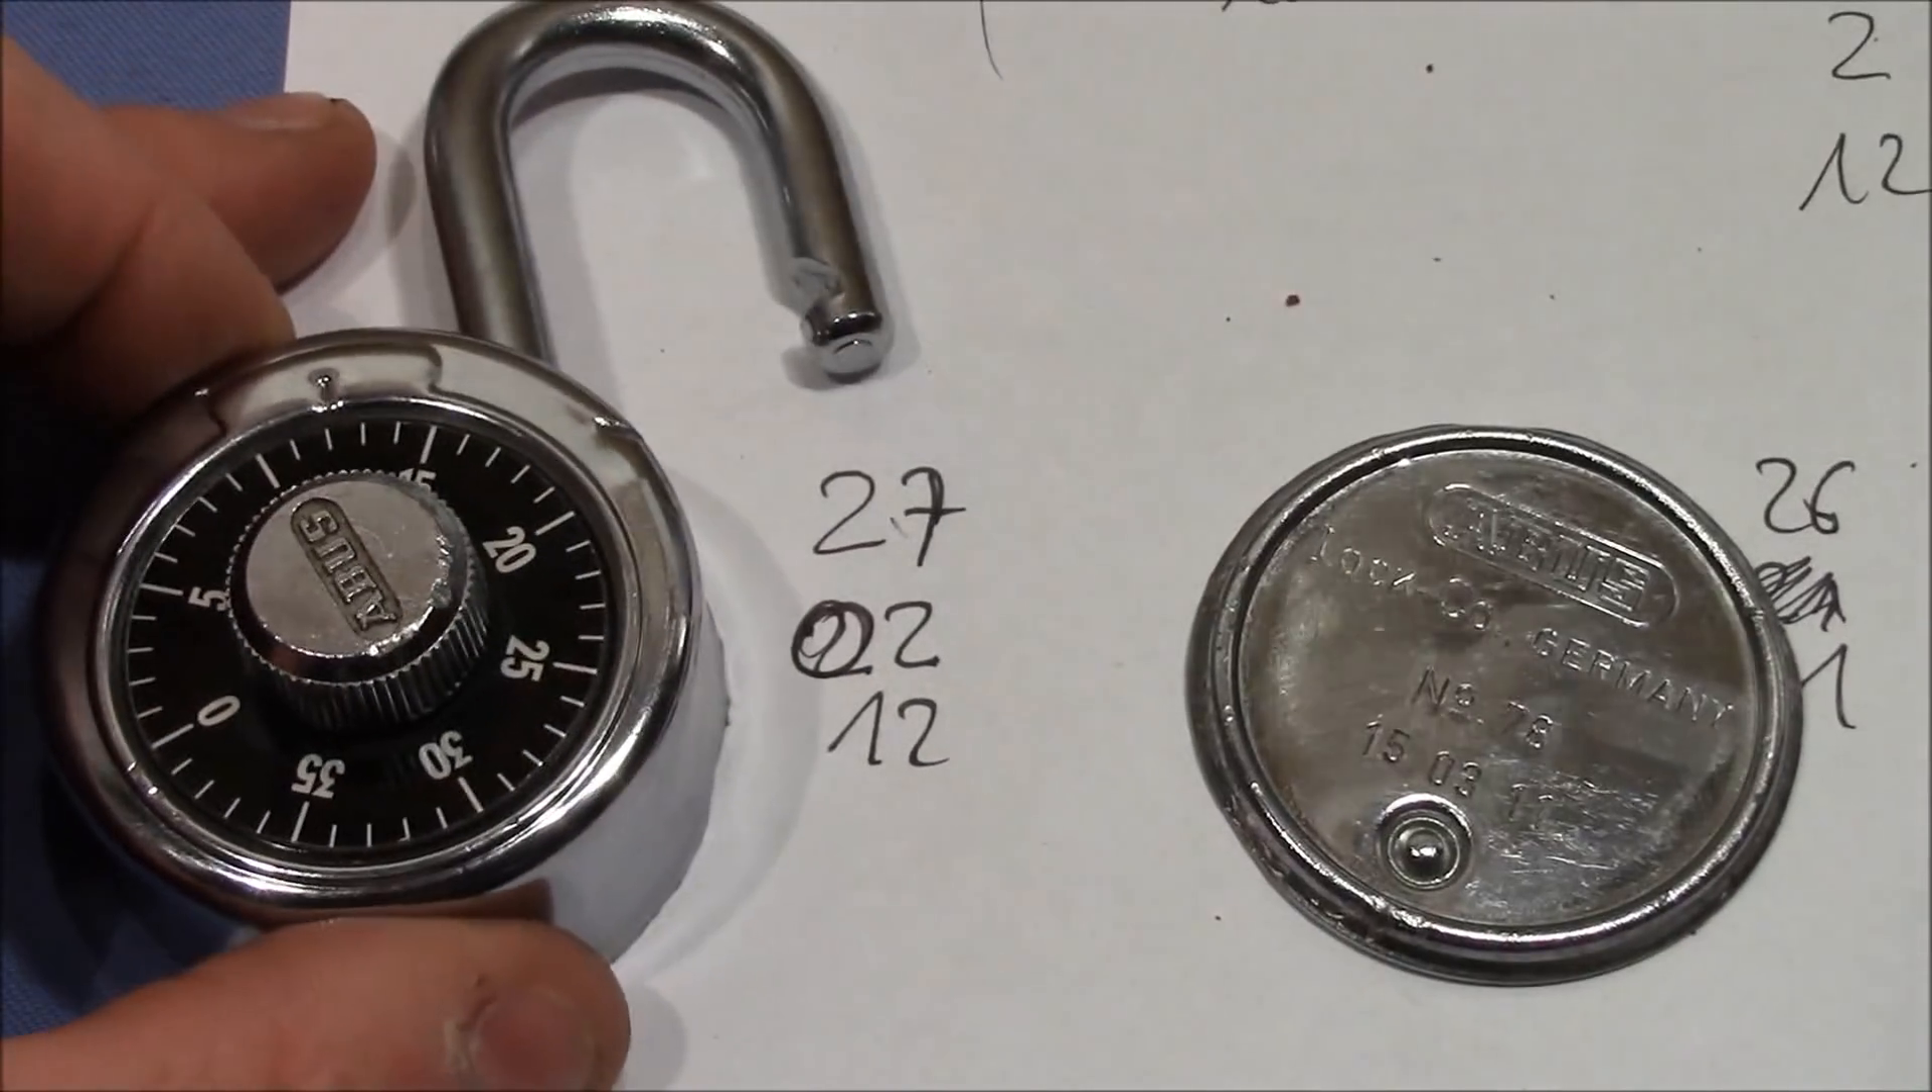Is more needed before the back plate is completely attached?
Yes.